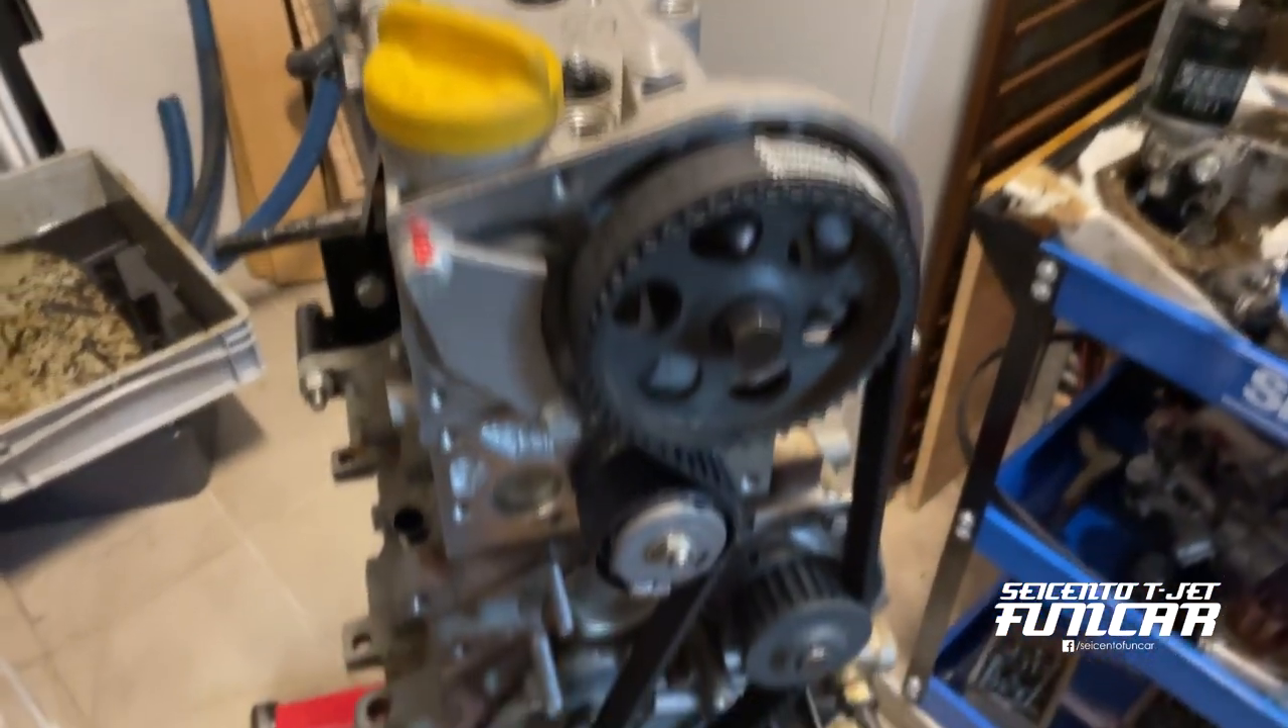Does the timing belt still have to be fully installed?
No.